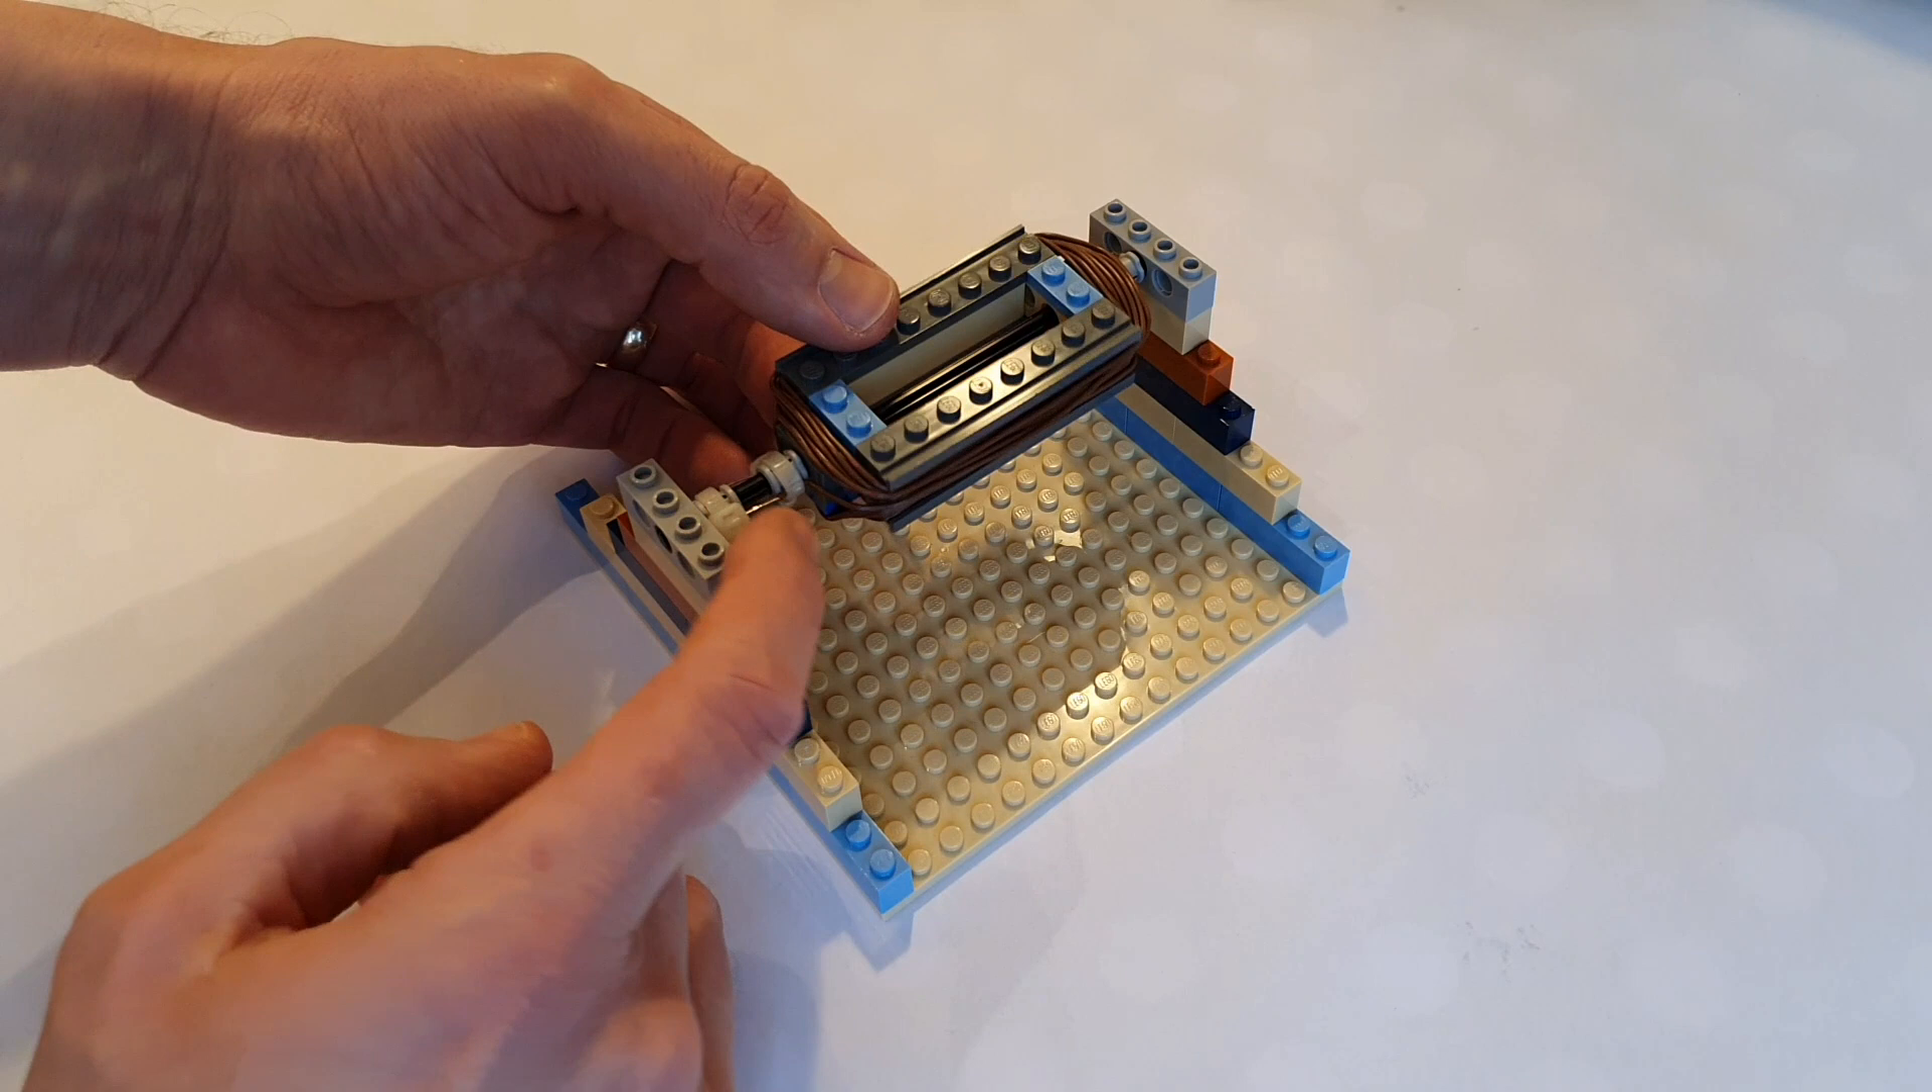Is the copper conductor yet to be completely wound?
No.